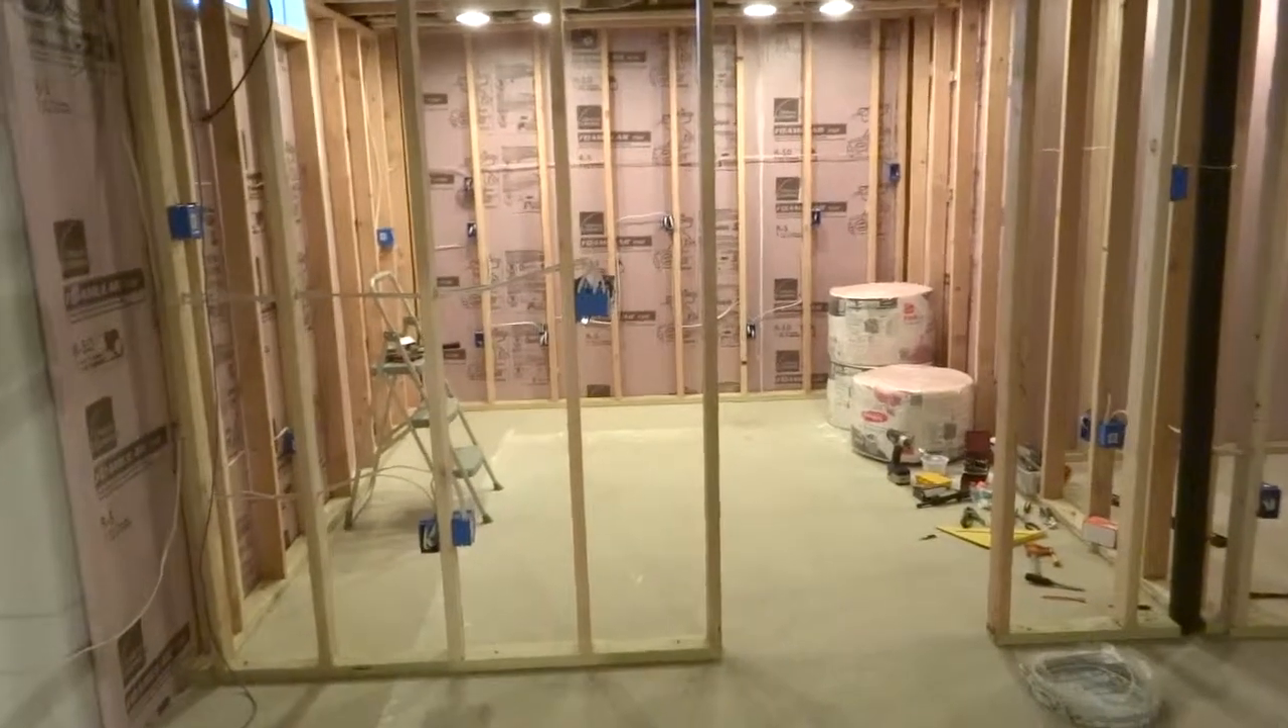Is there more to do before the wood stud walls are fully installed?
No.